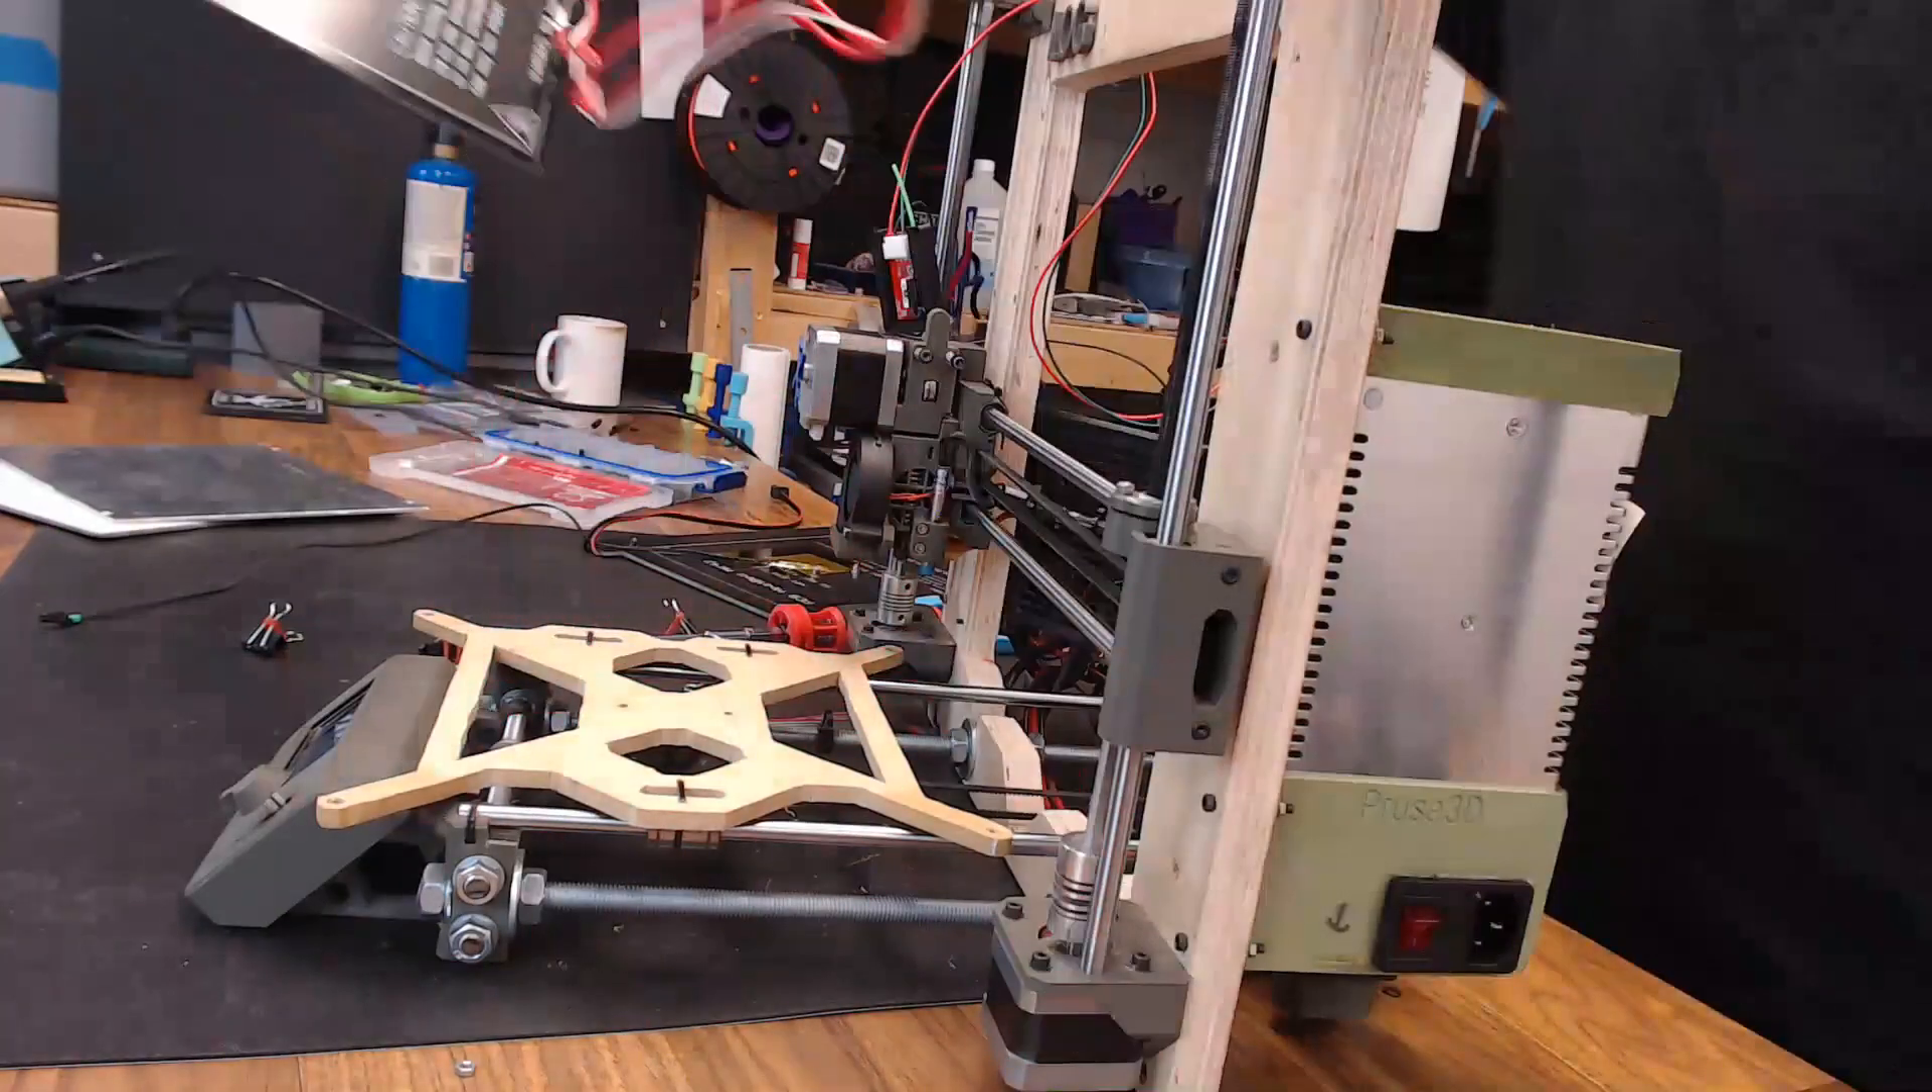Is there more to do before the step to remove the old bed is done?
No.